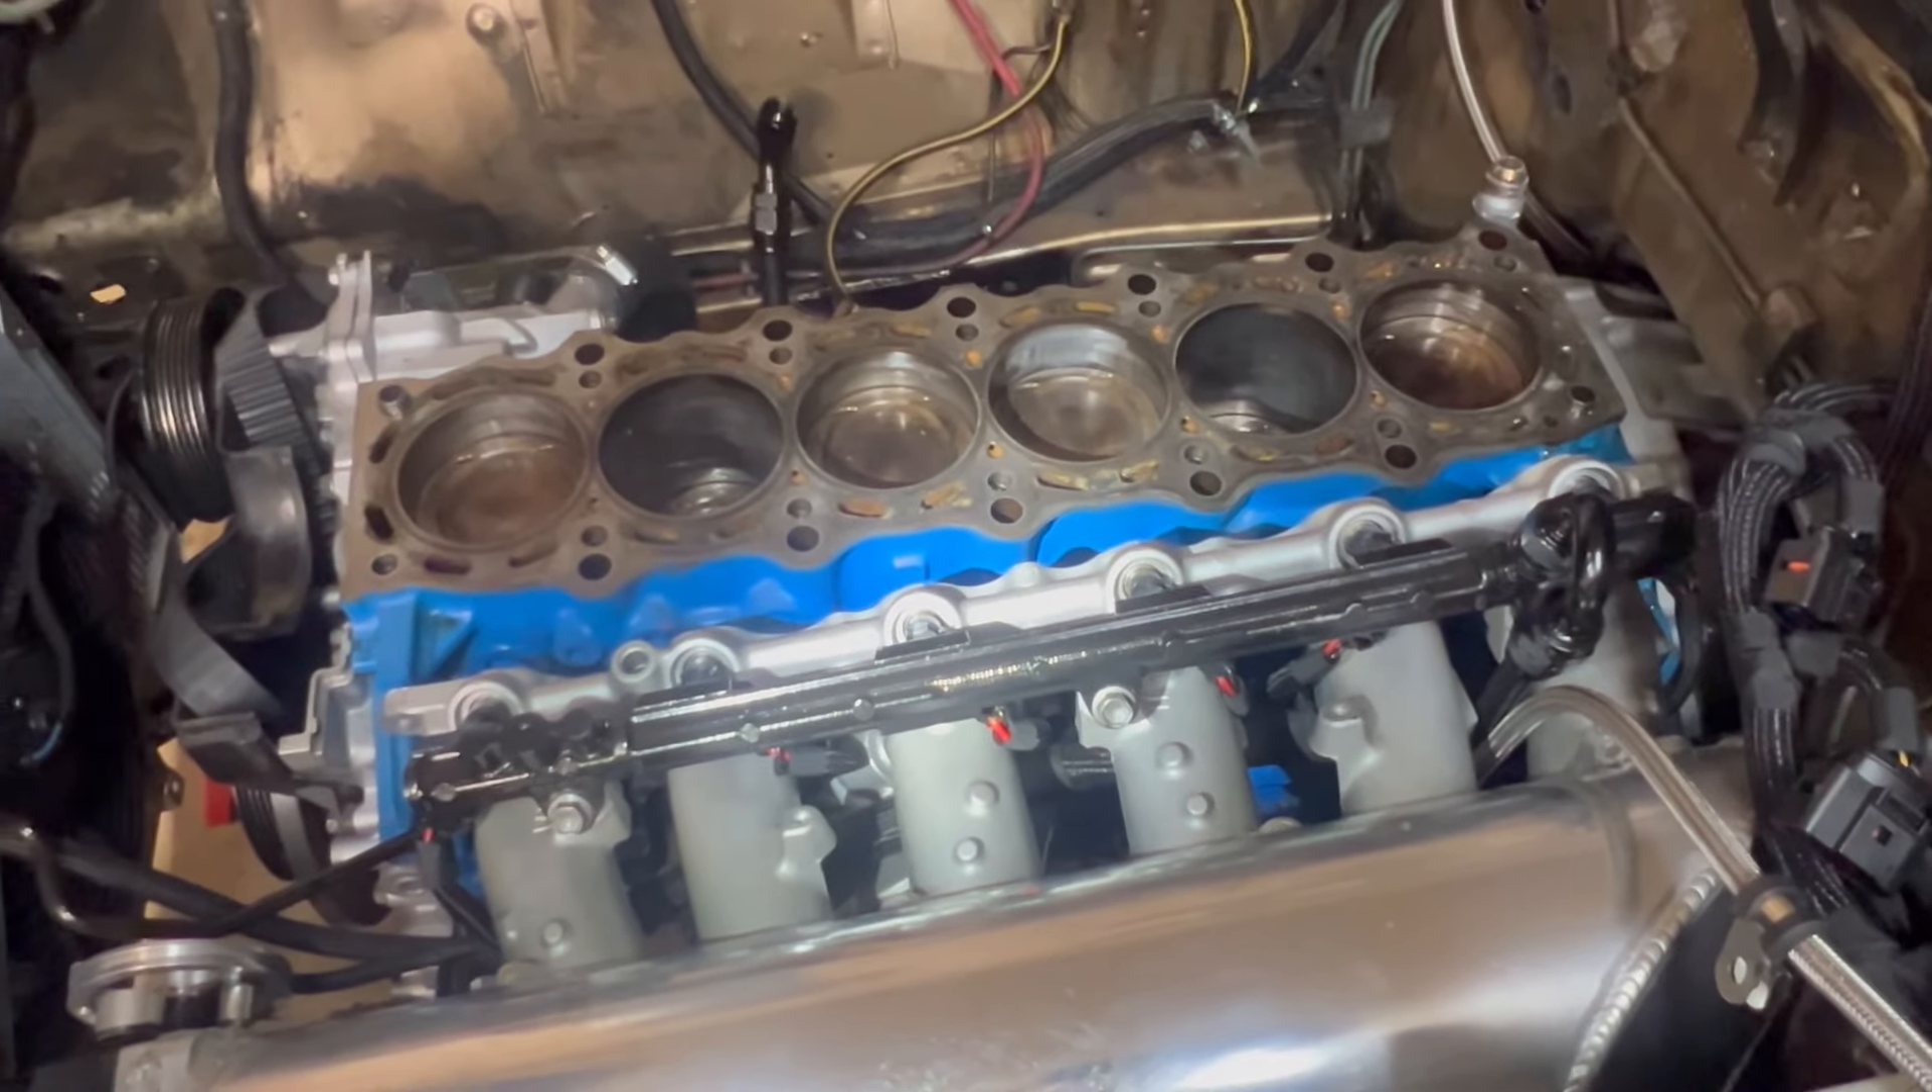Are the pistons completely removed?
No.